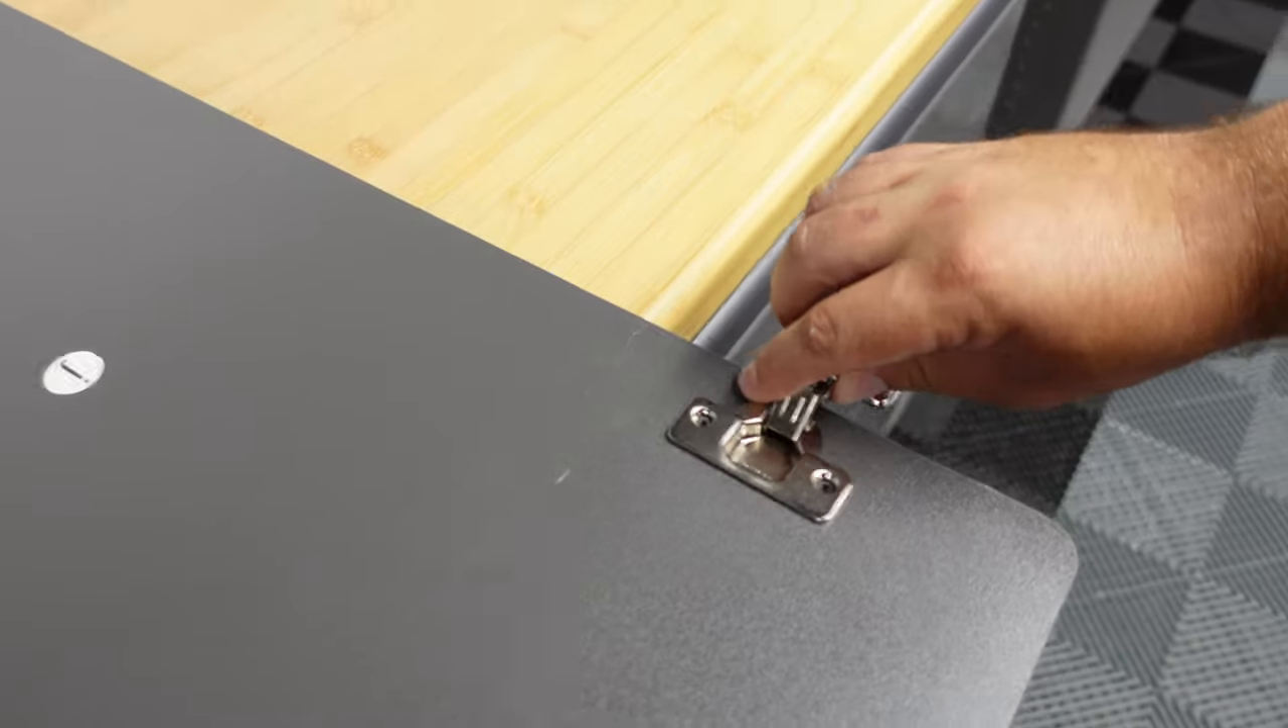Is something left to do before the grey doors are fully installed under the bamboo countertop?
Yes.